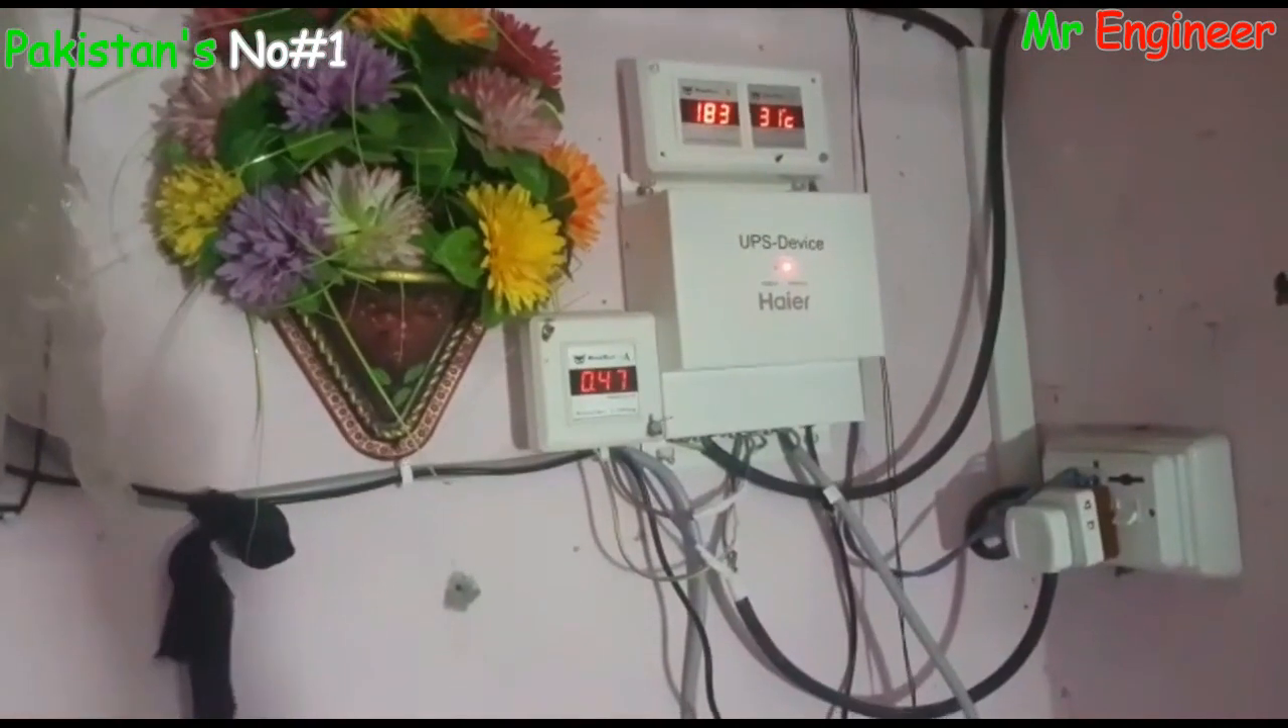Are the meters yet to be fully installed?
No.